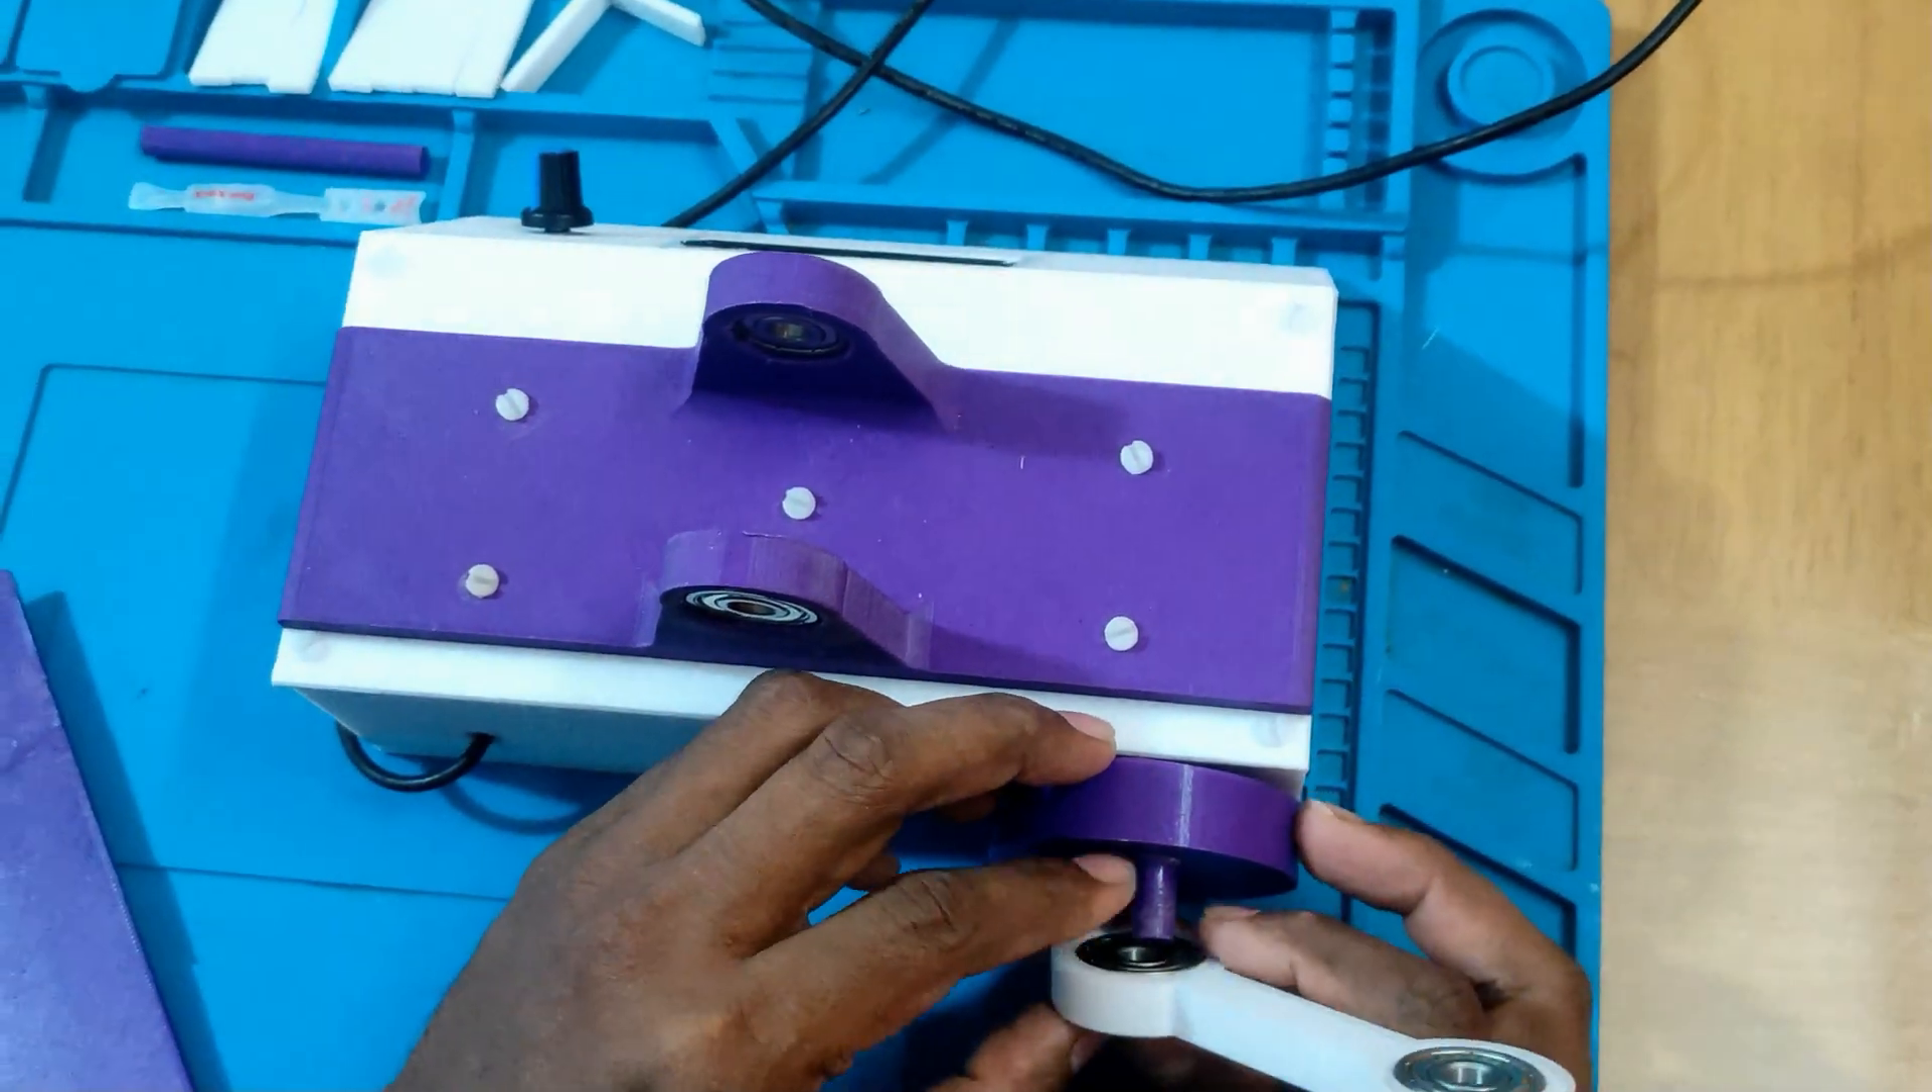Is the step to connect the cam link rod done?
No.